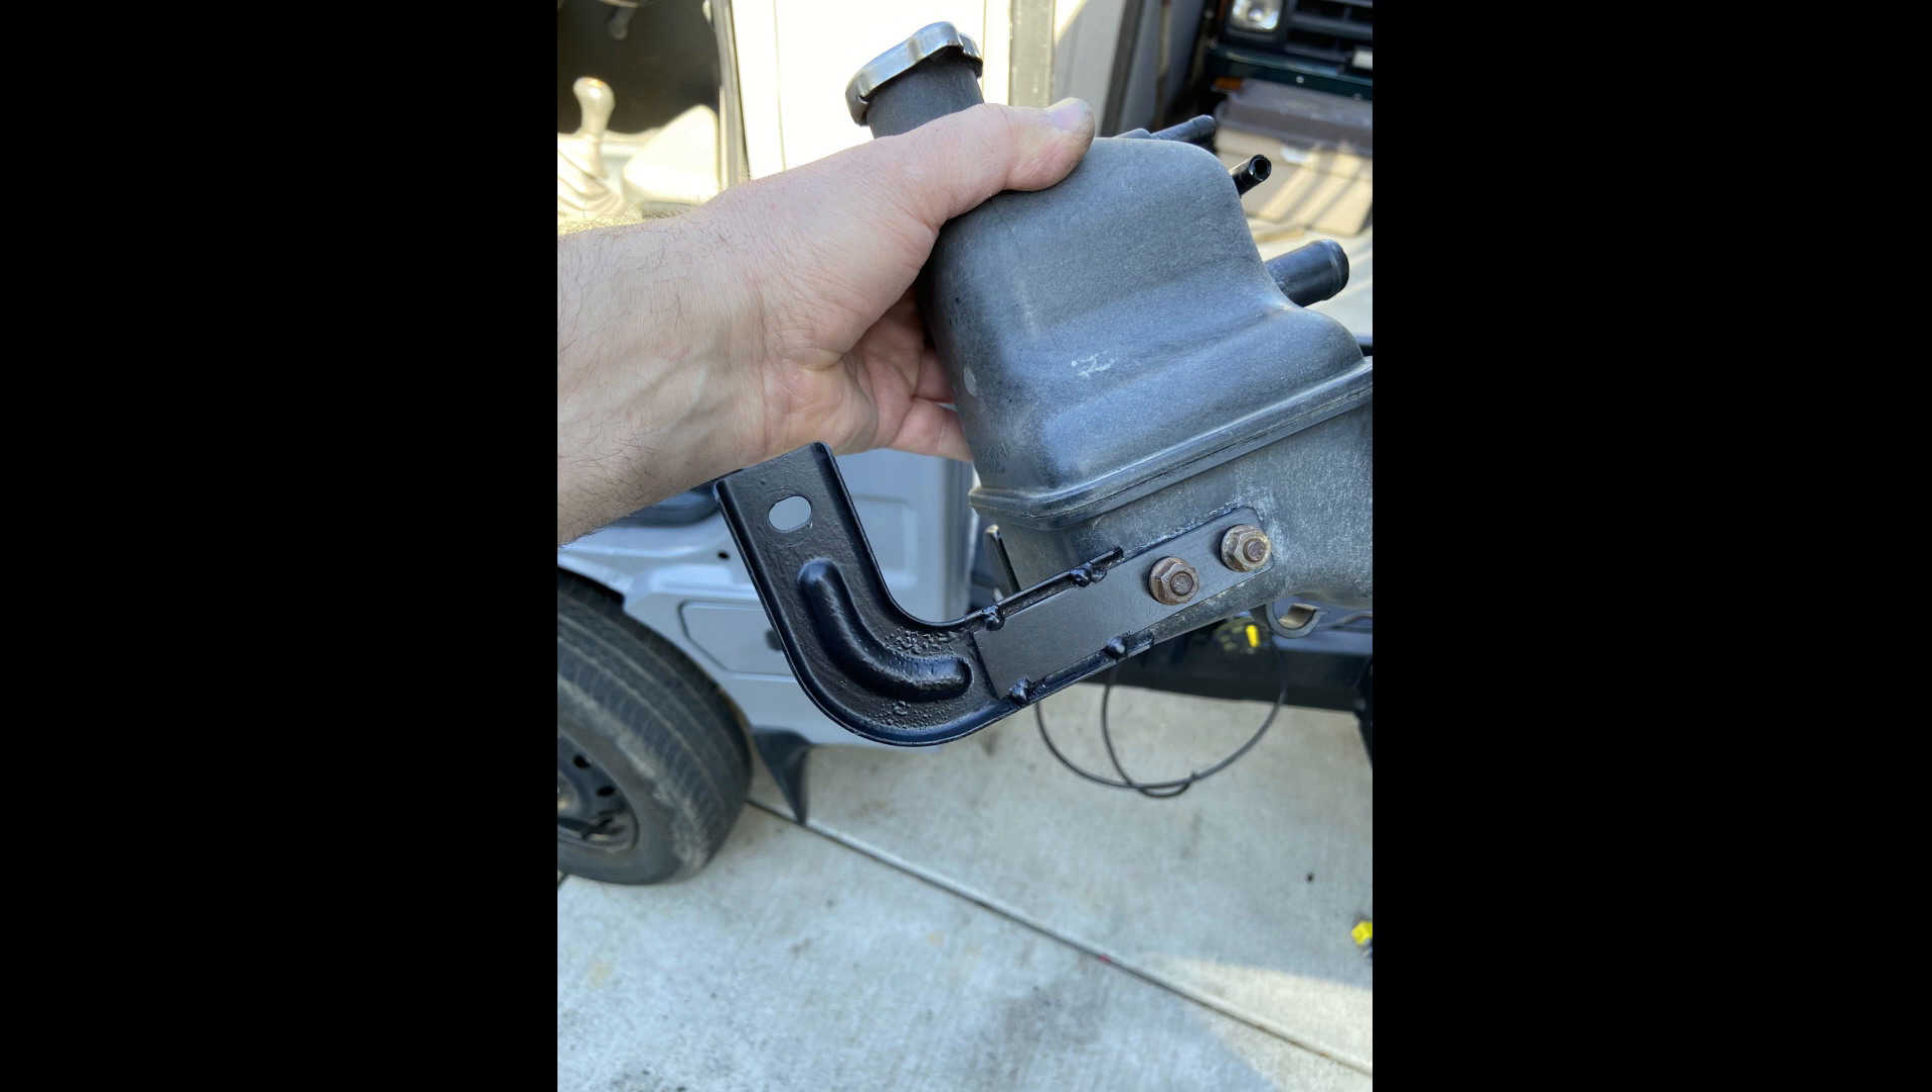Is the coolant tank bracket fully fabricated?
Yes.